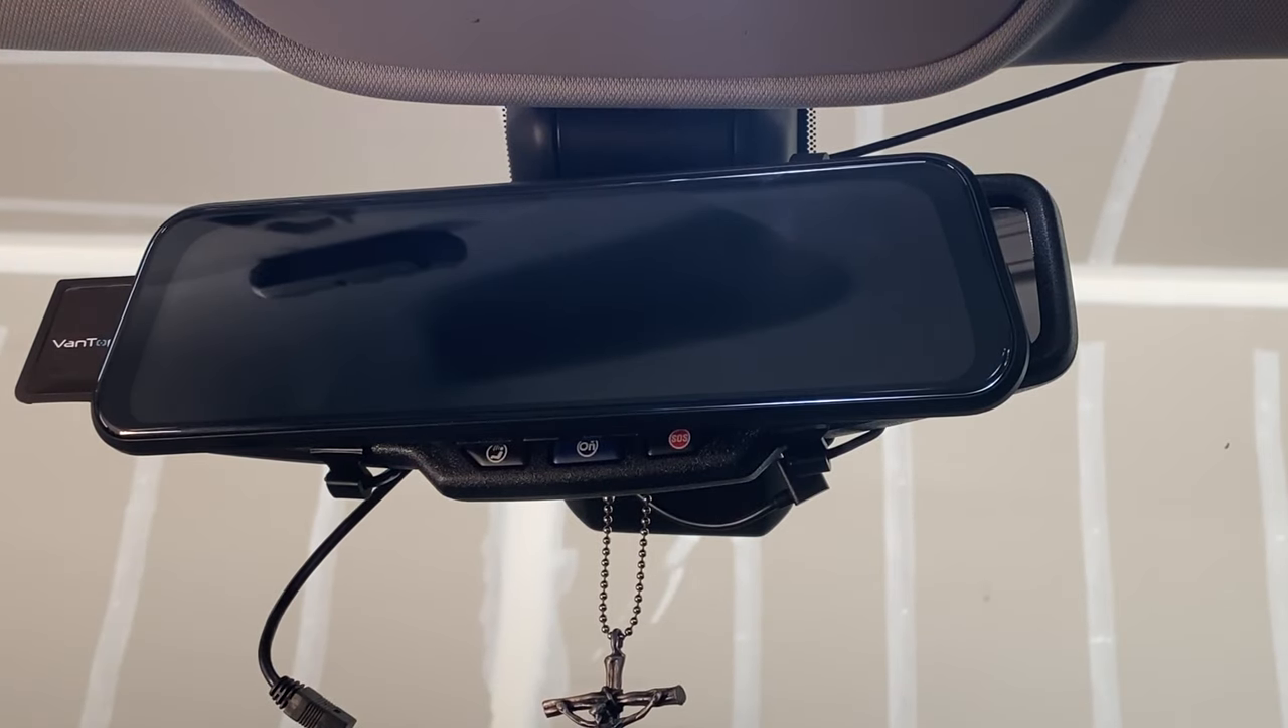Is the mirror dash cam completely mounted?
Yes.